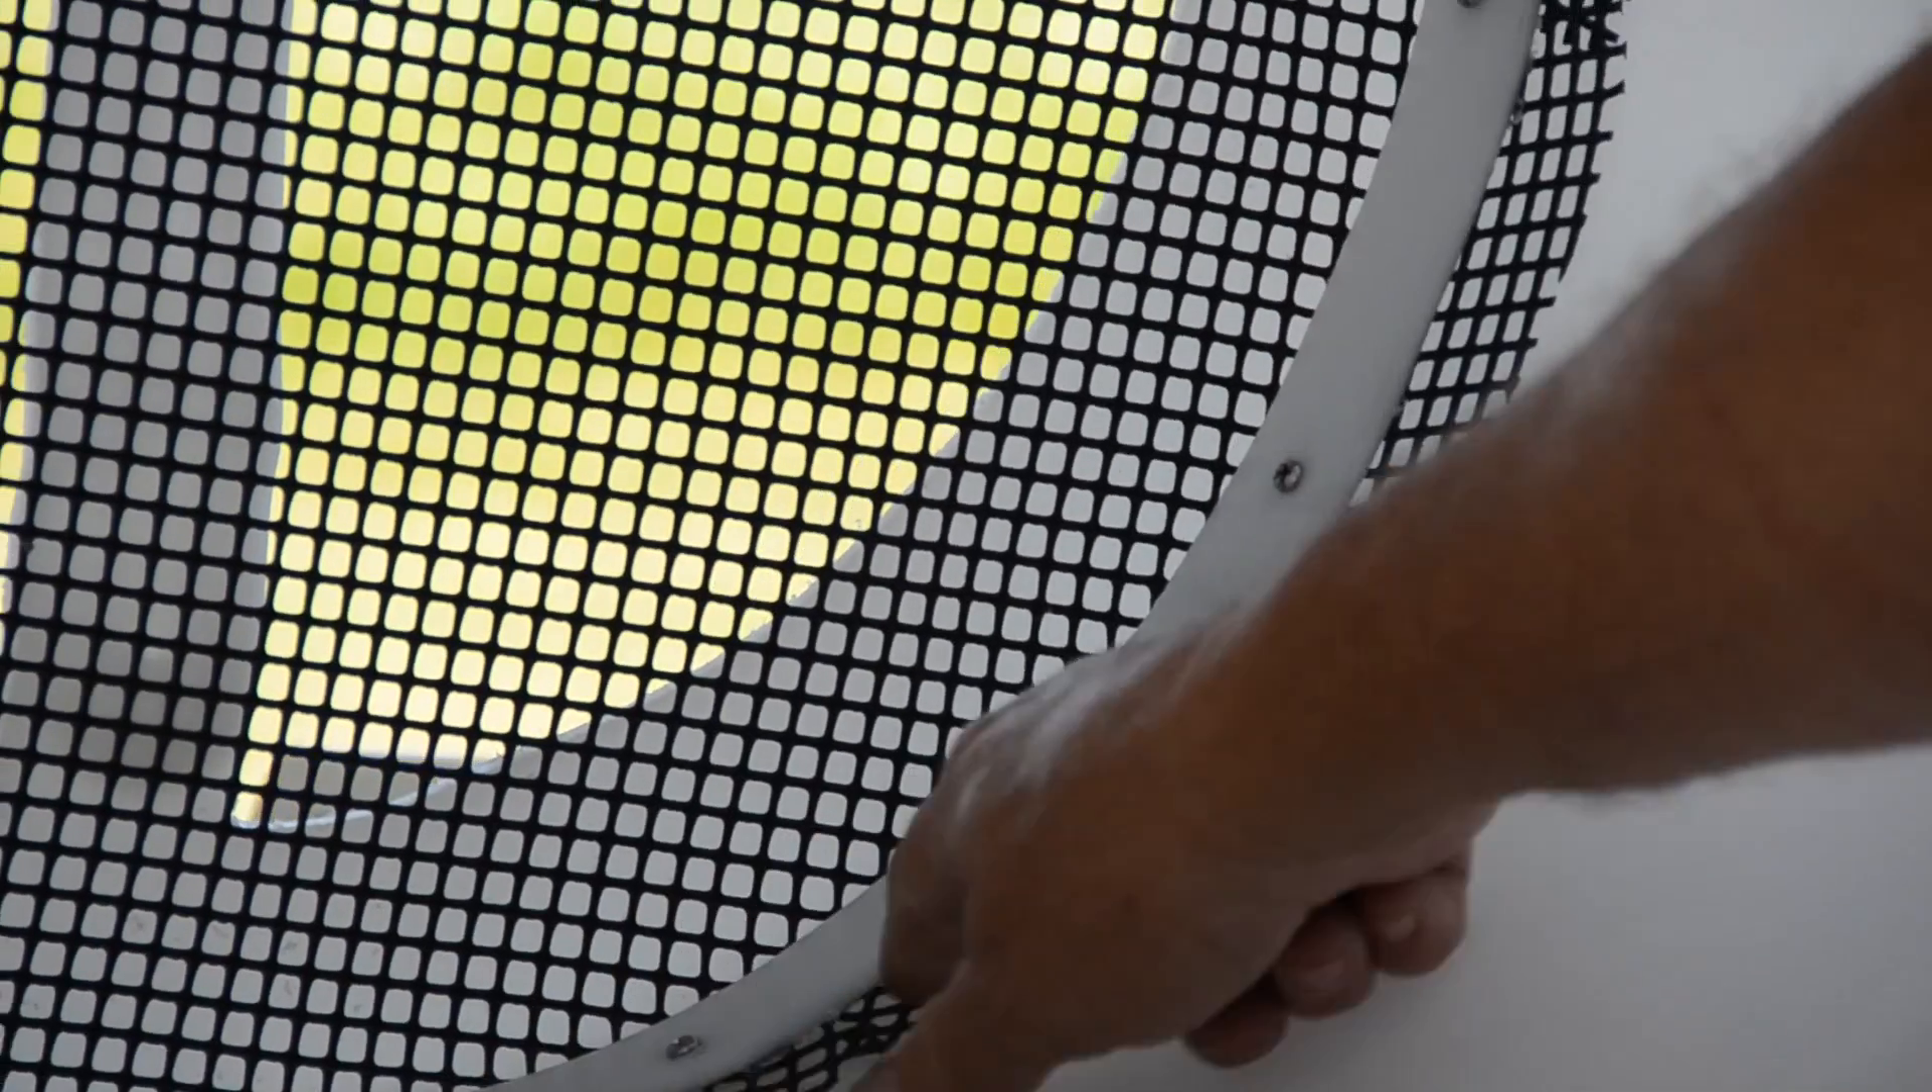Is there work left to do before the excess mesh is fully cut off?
Yes.